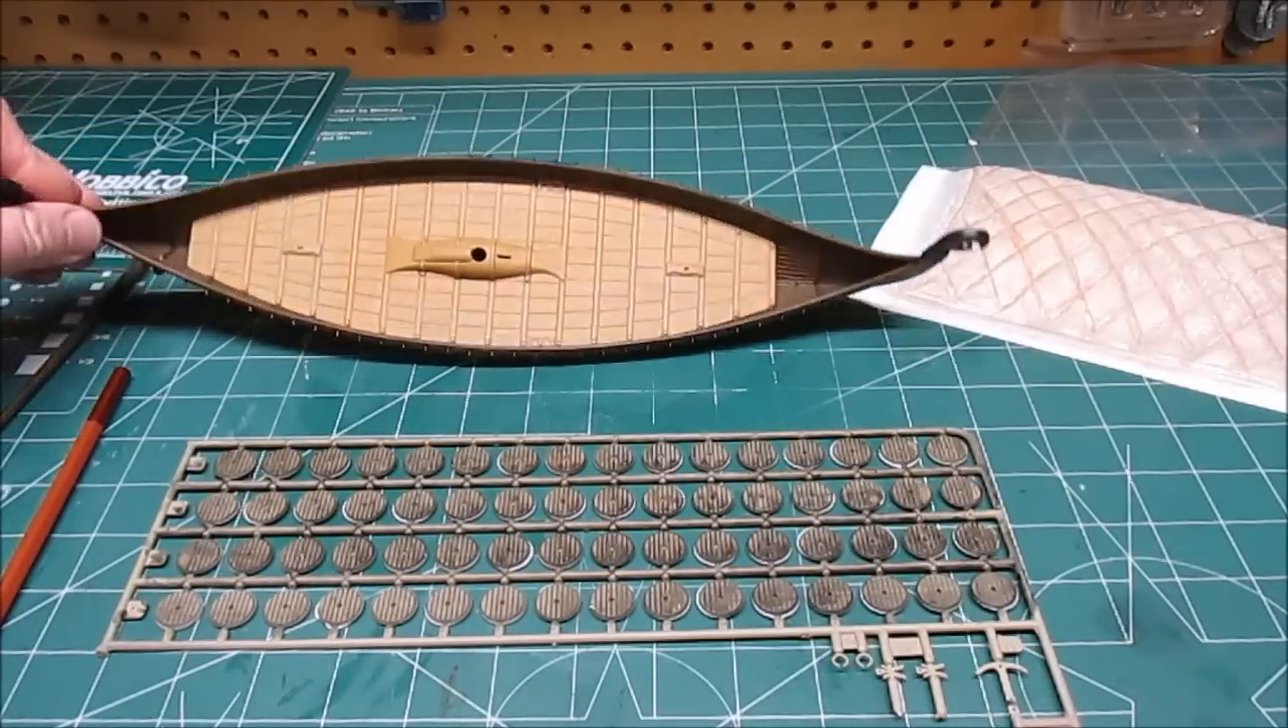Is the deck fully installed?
Yes.